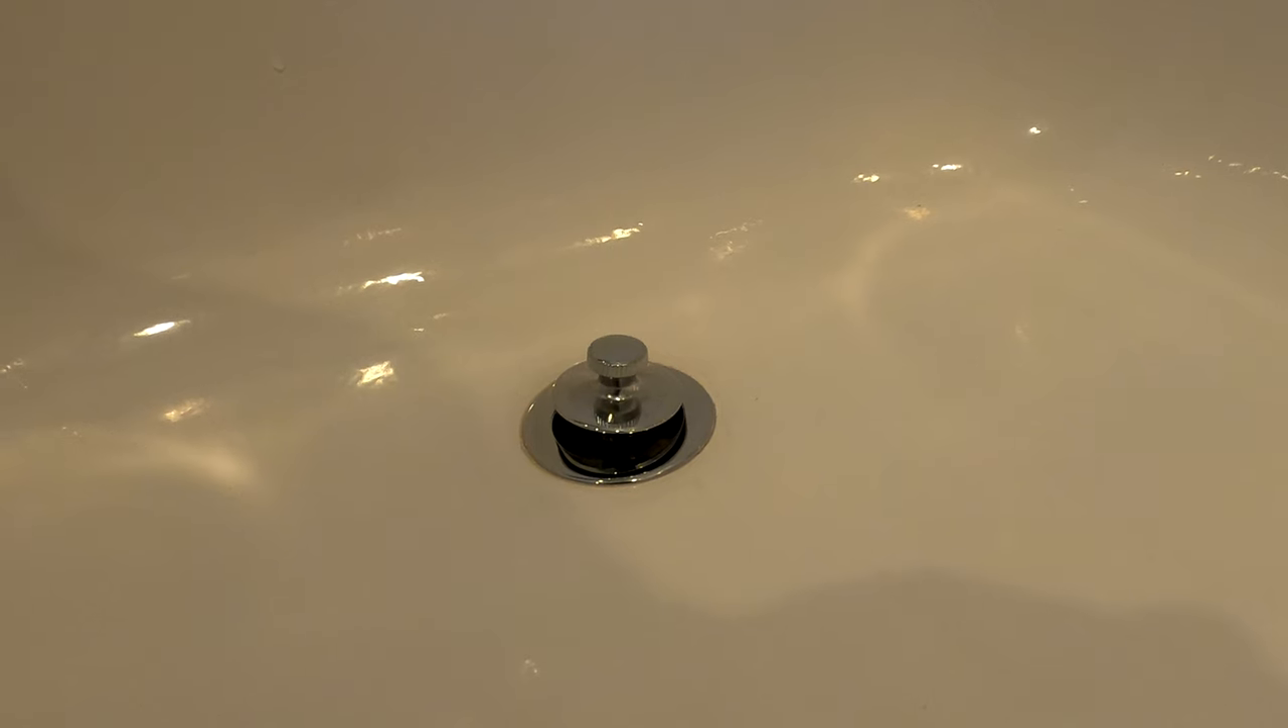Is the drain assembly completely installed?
Yes.